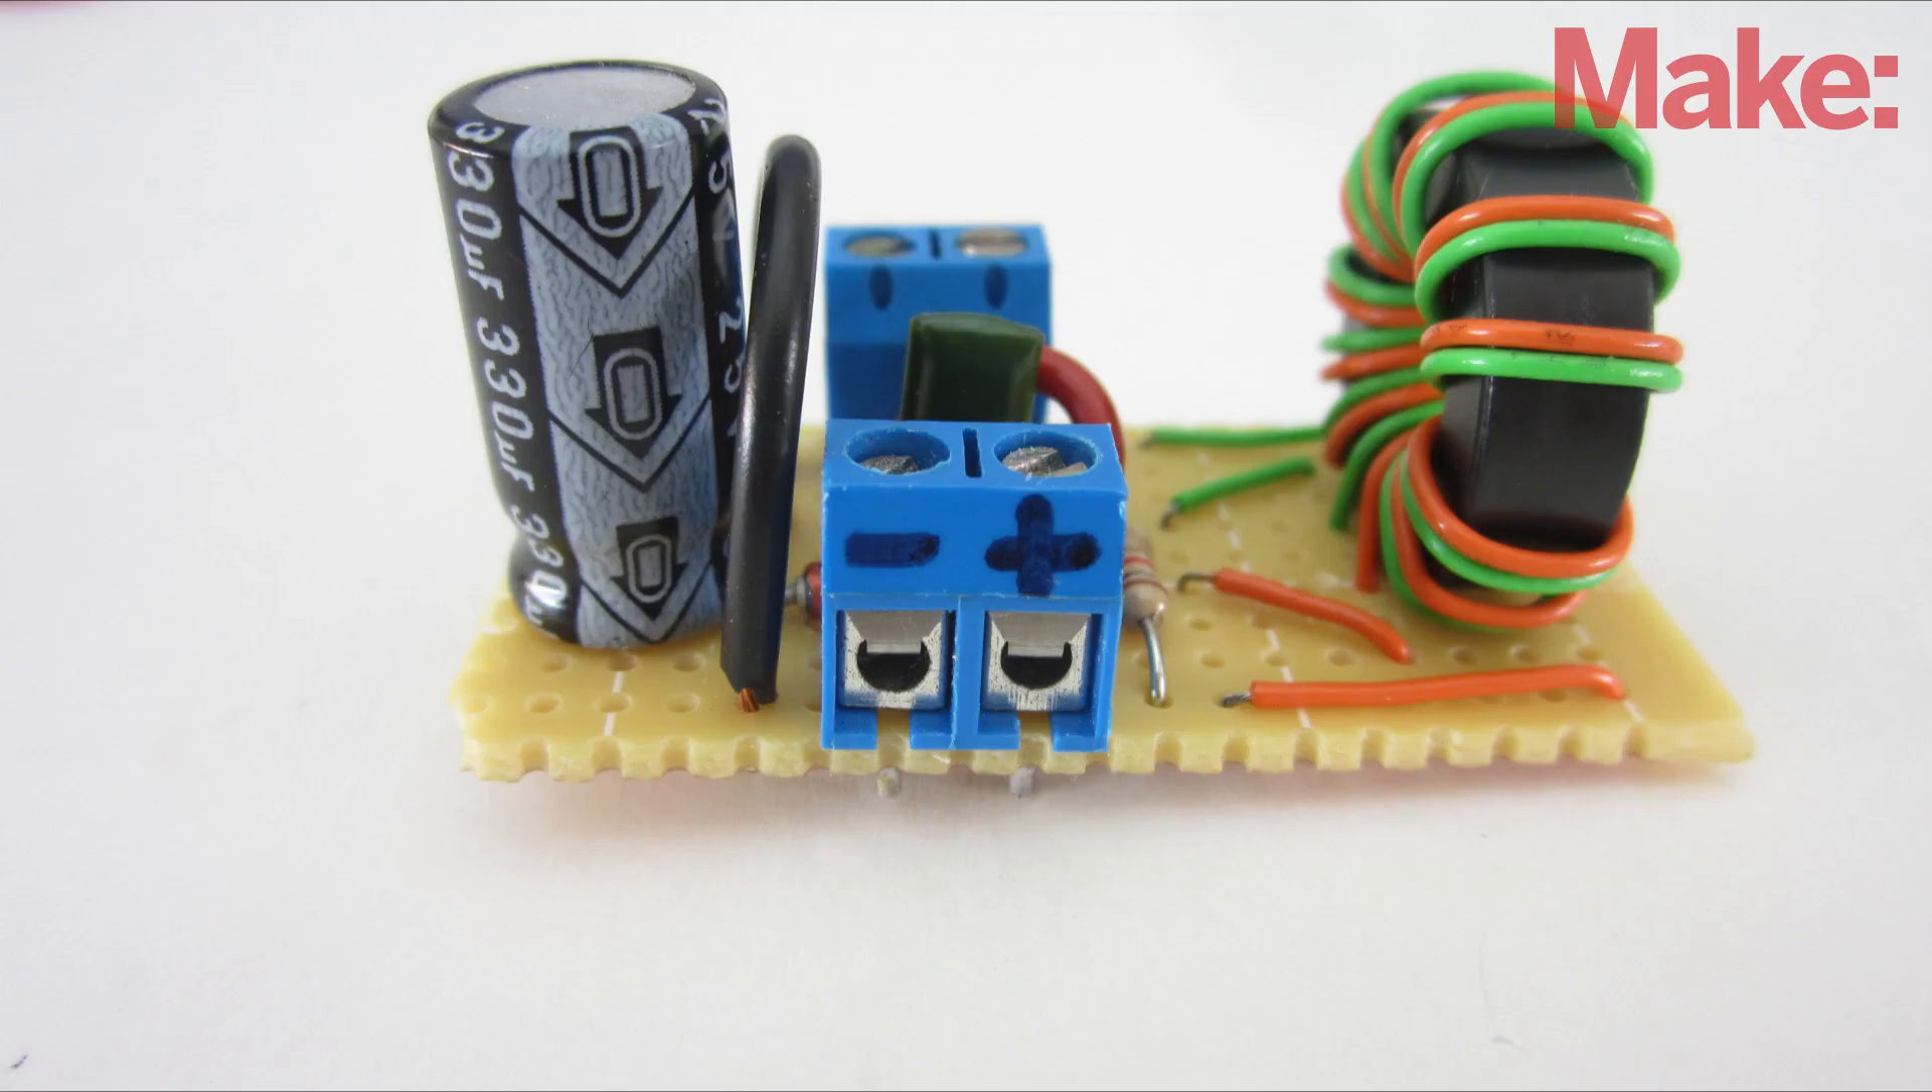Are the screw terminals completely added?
Yes.